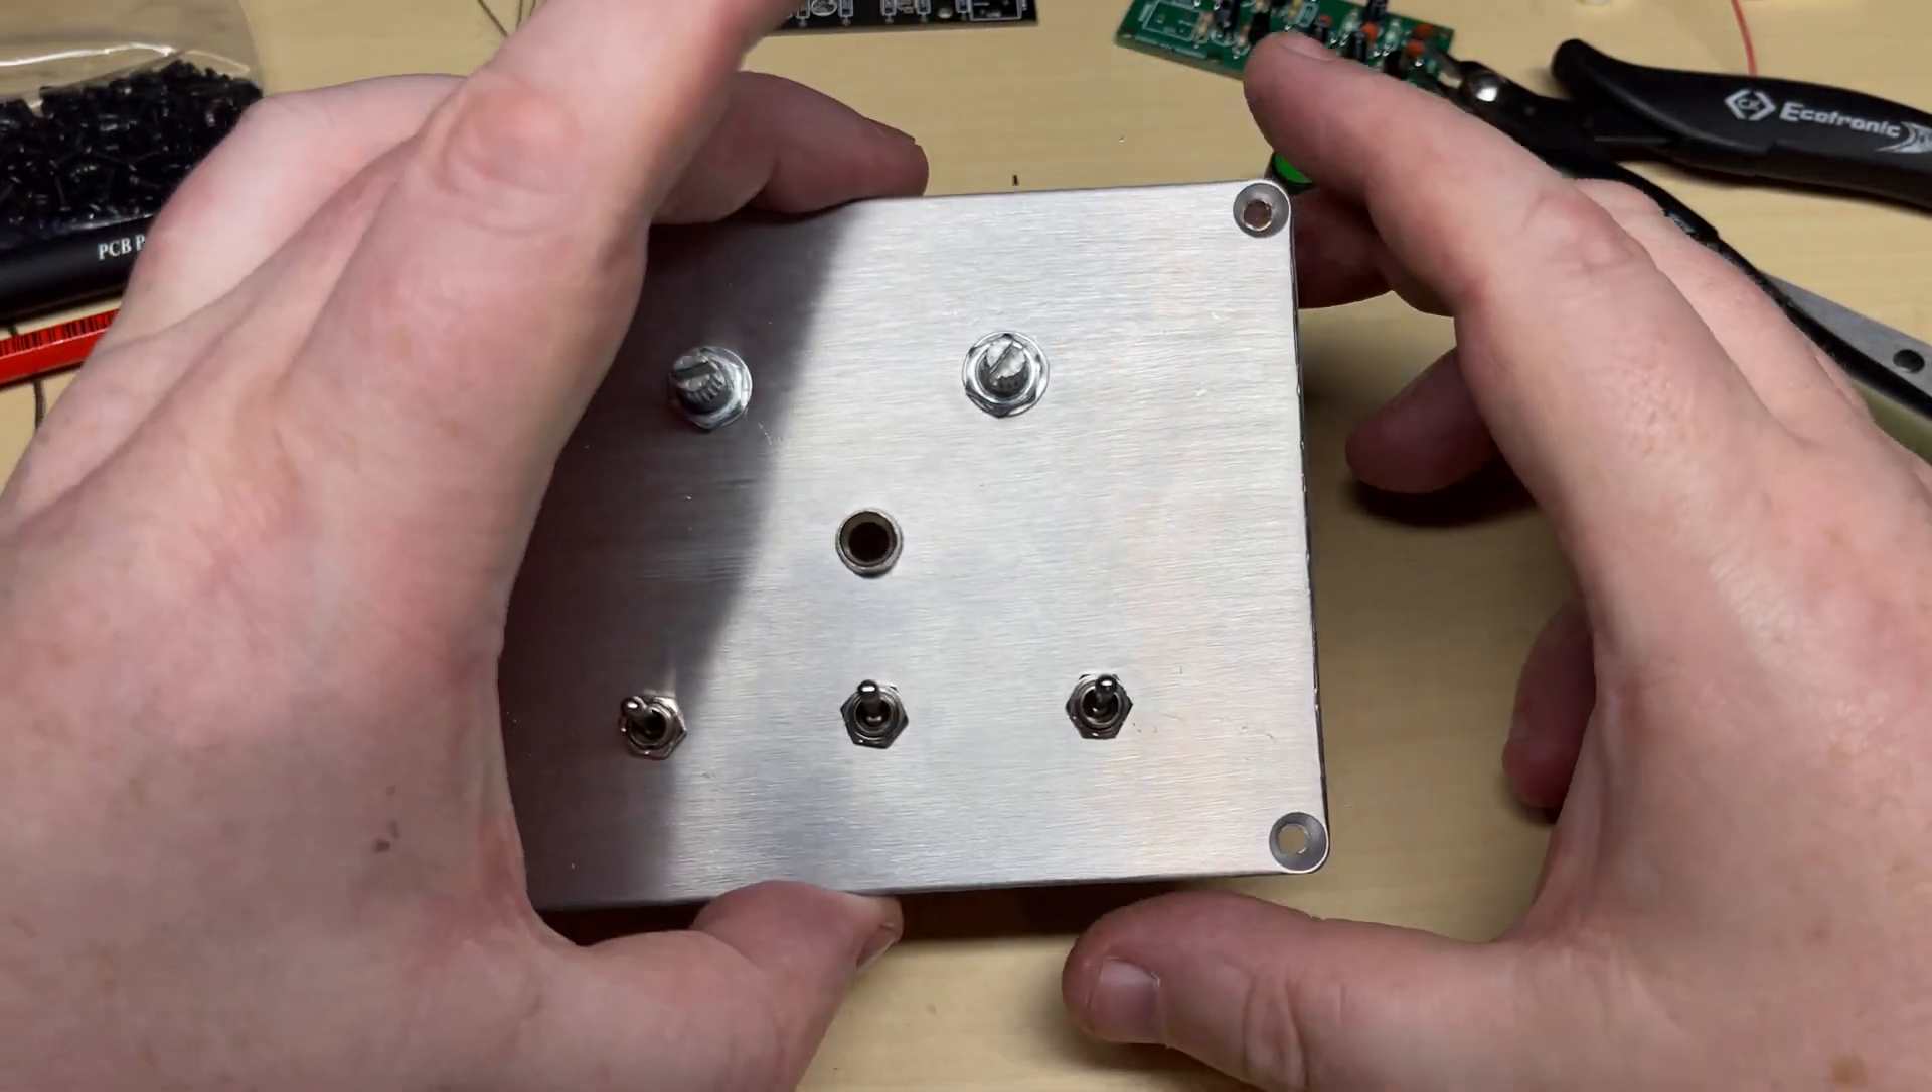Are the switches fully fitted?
Yes.